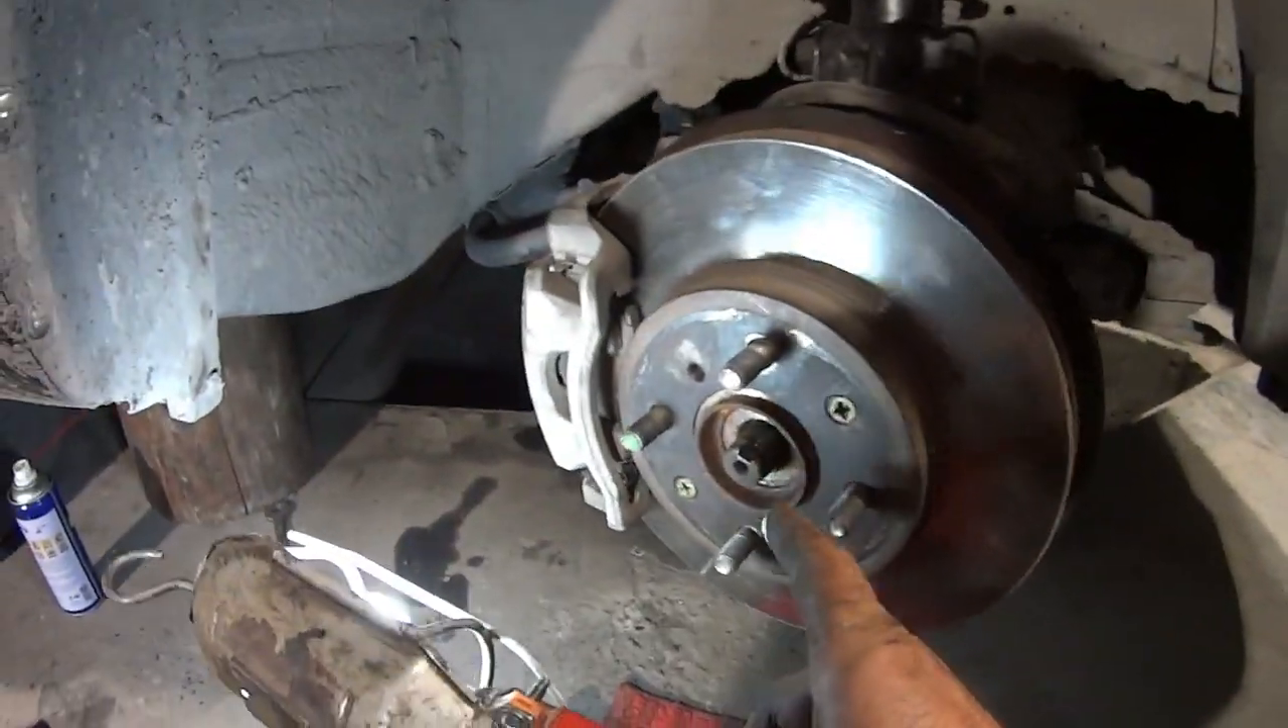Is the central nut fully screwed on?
No.